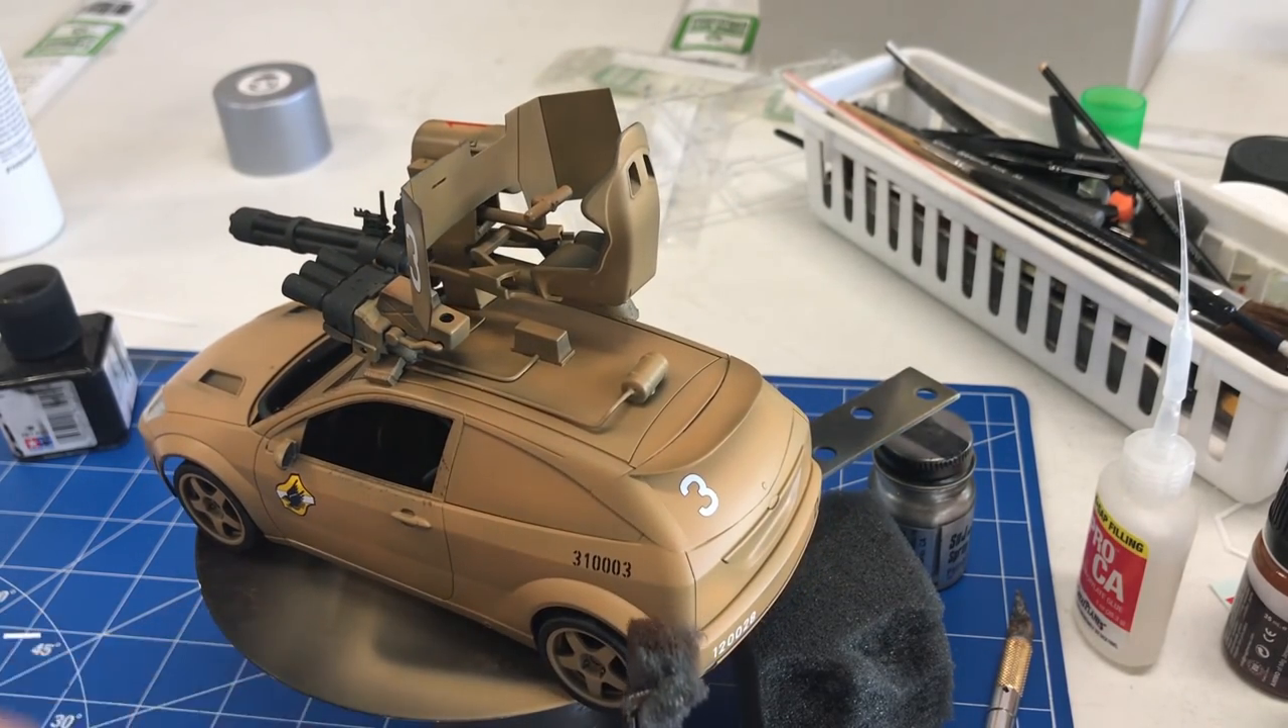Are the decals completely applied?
Yes.